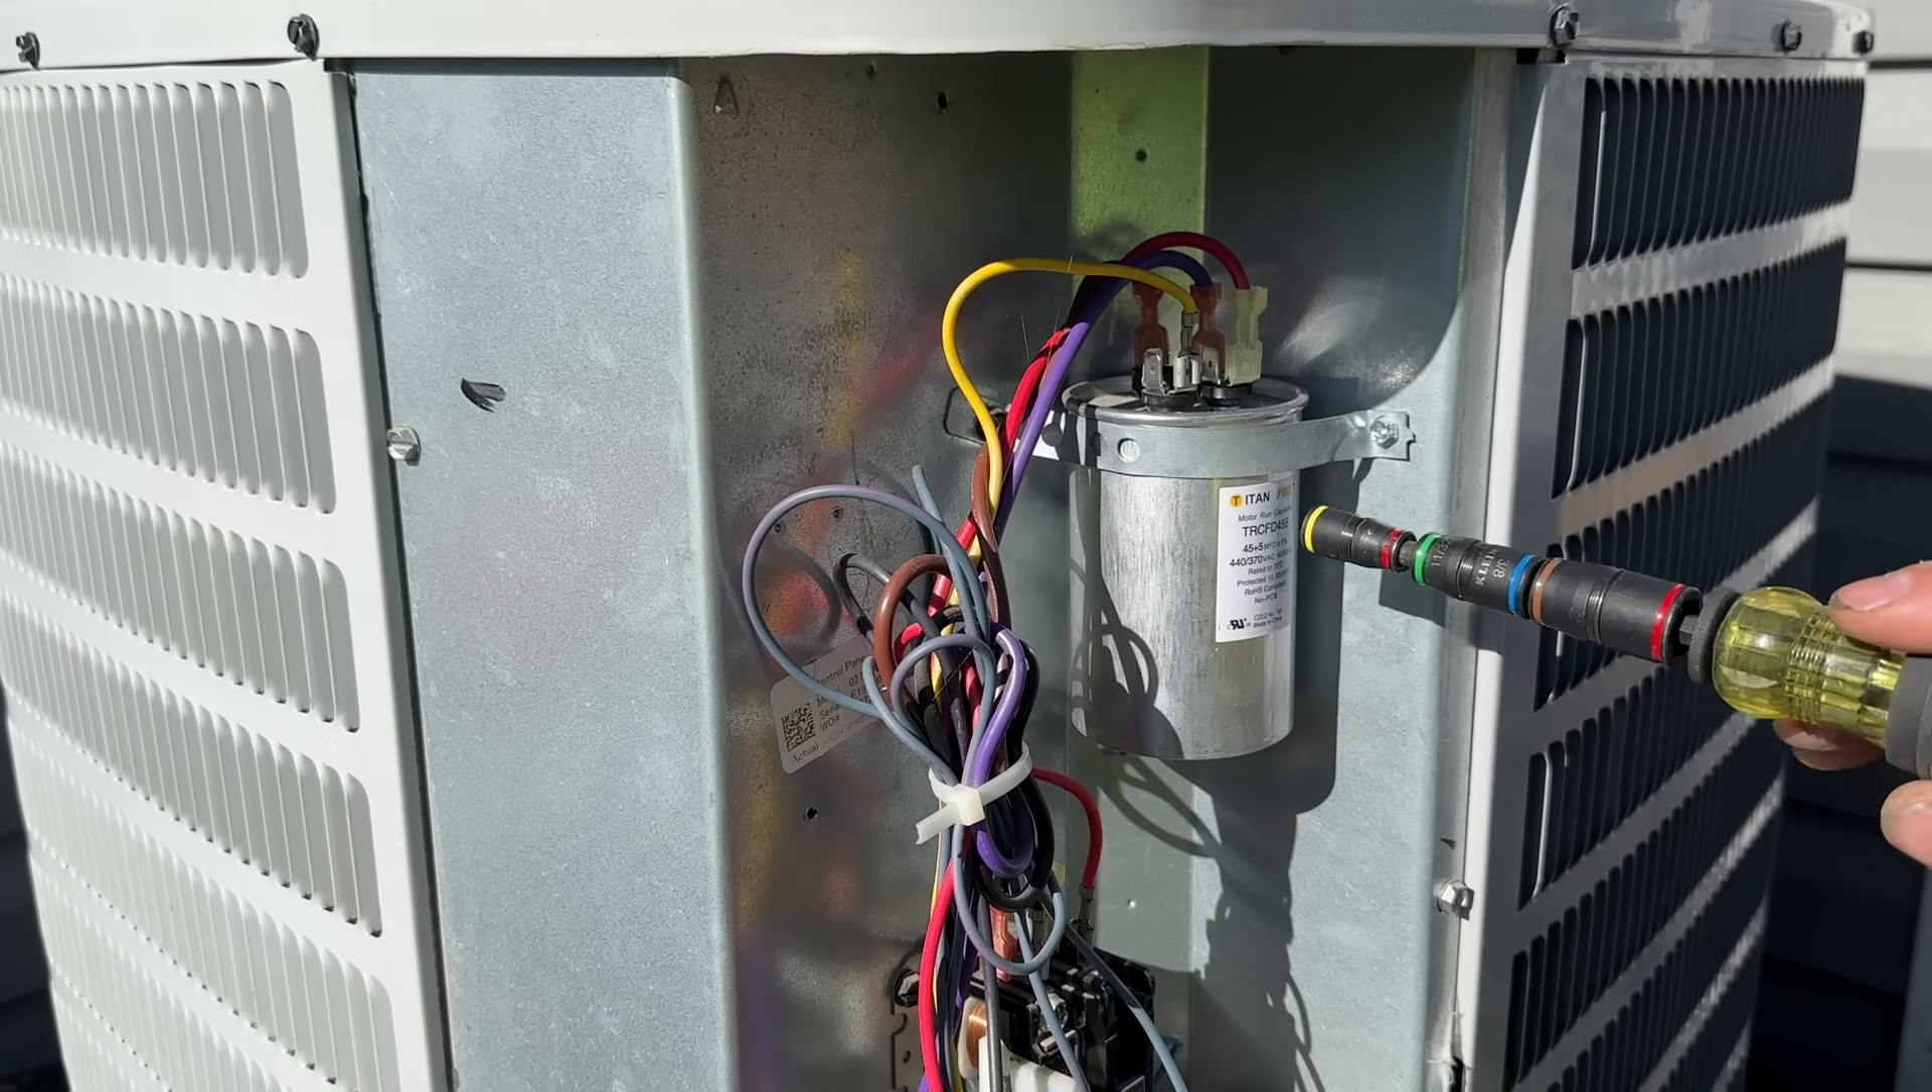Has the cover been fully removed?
Yes.